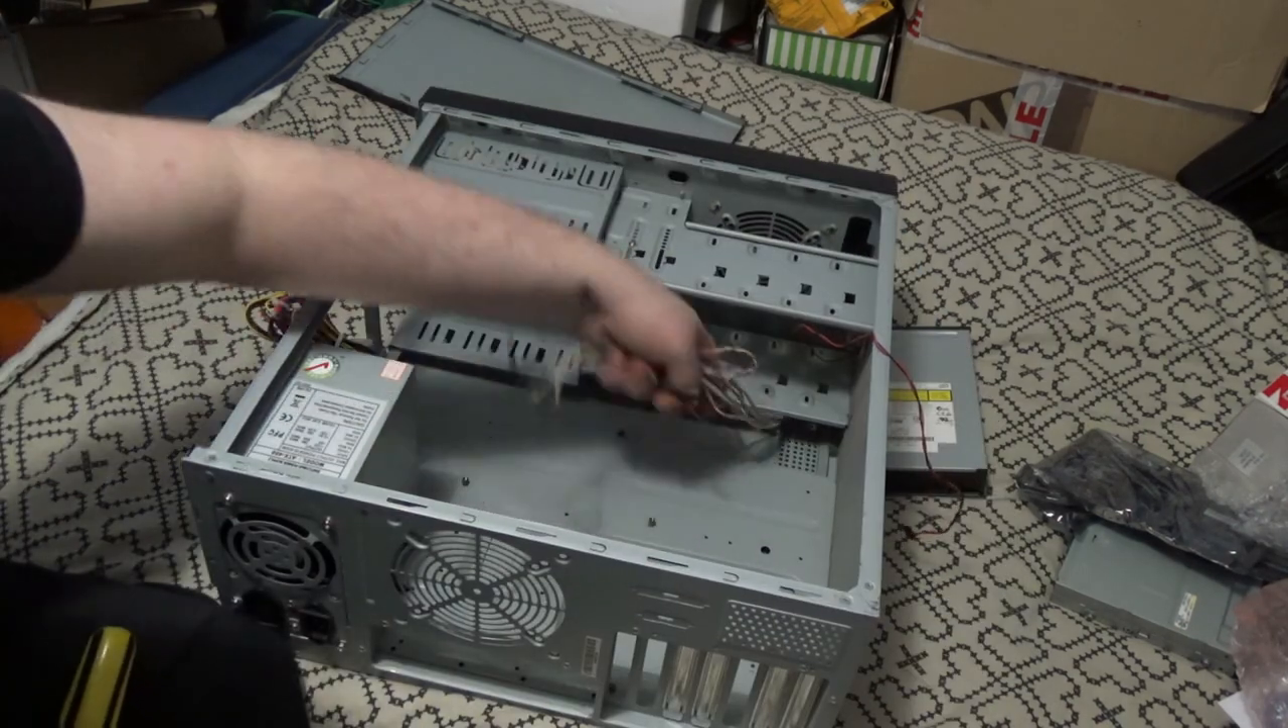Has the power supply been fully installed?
Yes.